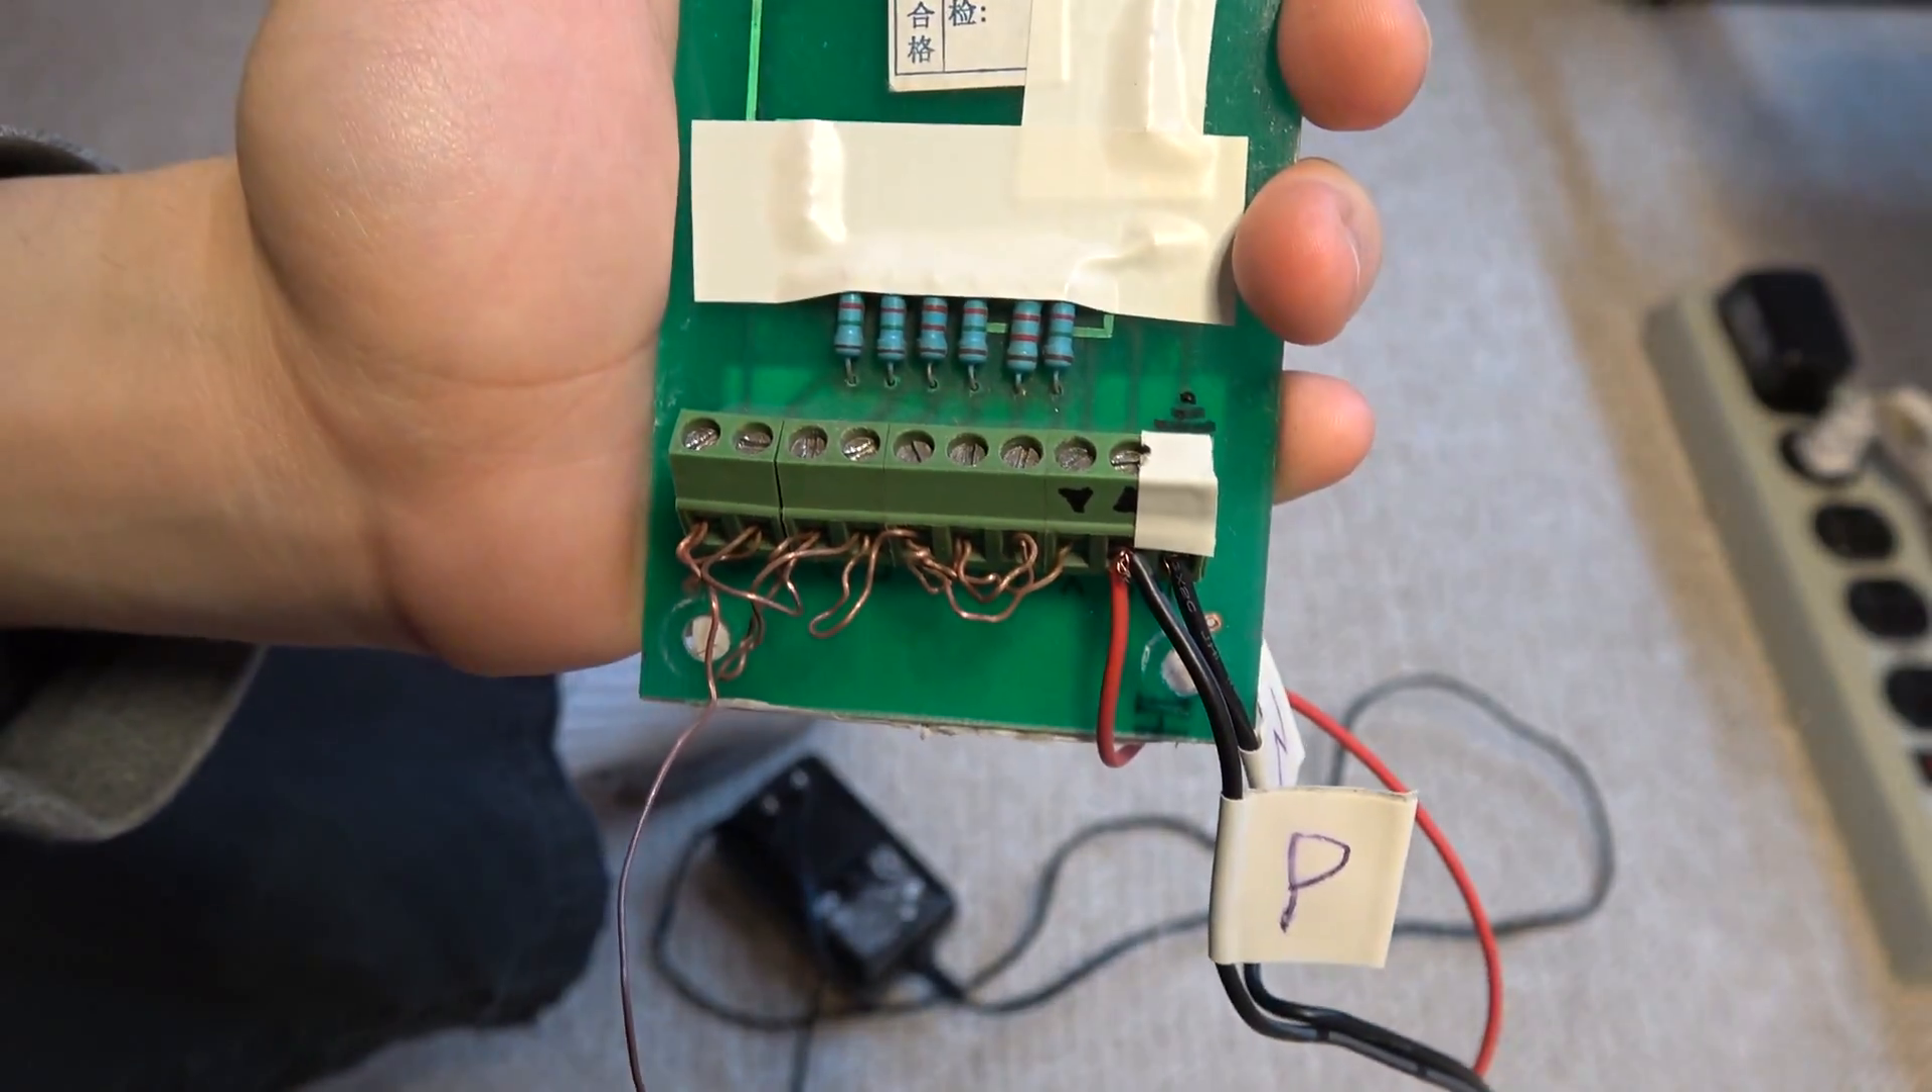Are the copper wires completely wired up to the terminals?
Yes.